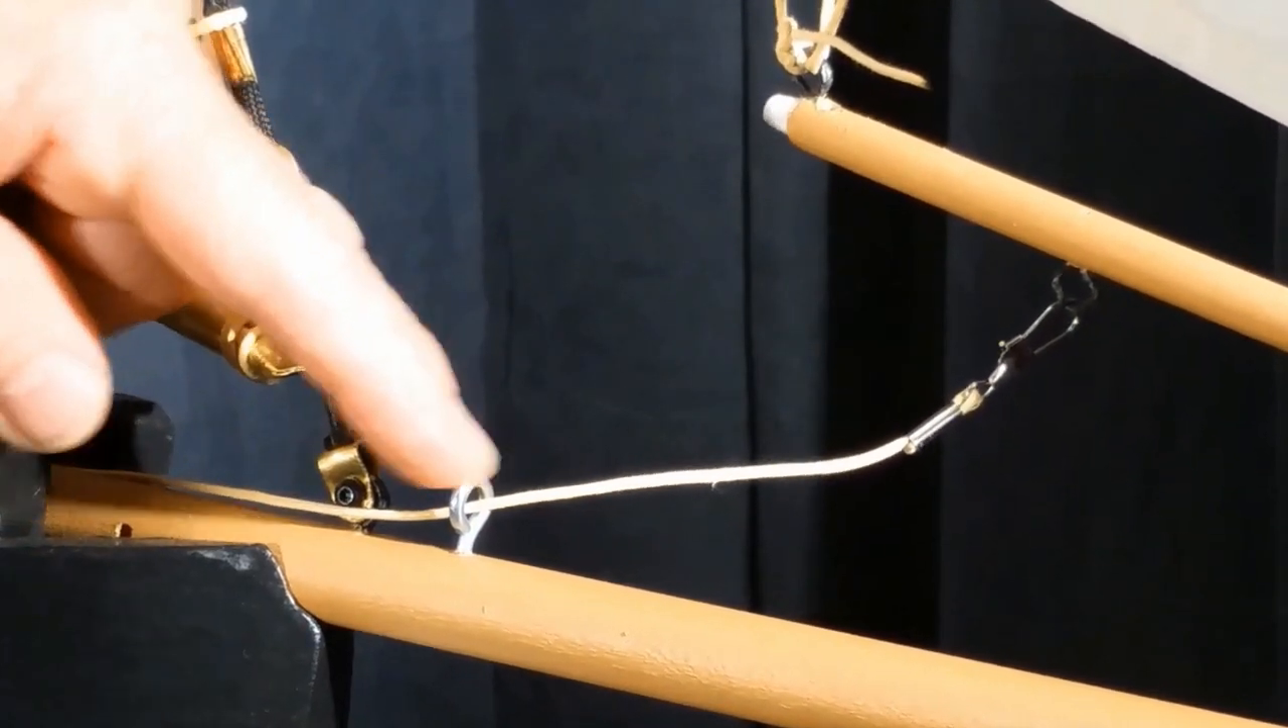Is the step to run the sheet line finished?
Yes.